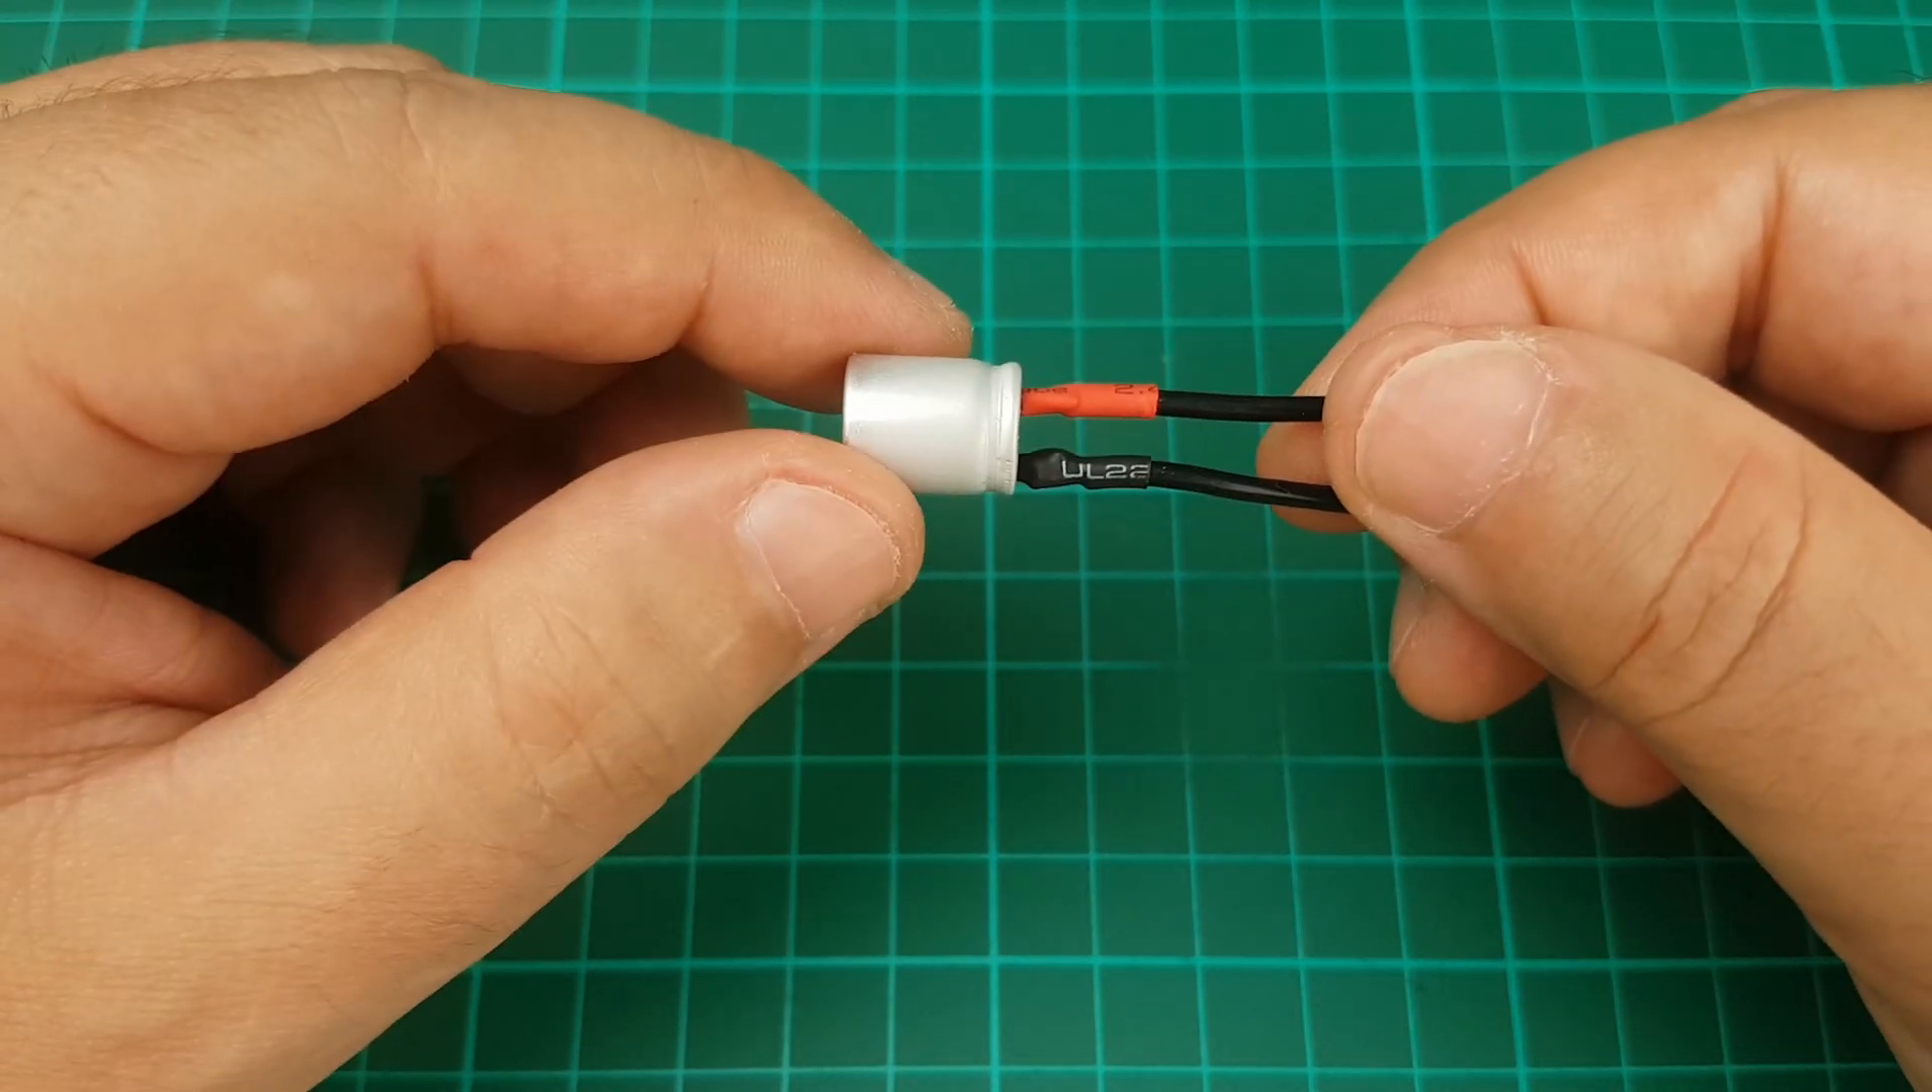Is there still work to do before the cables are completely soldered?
No.